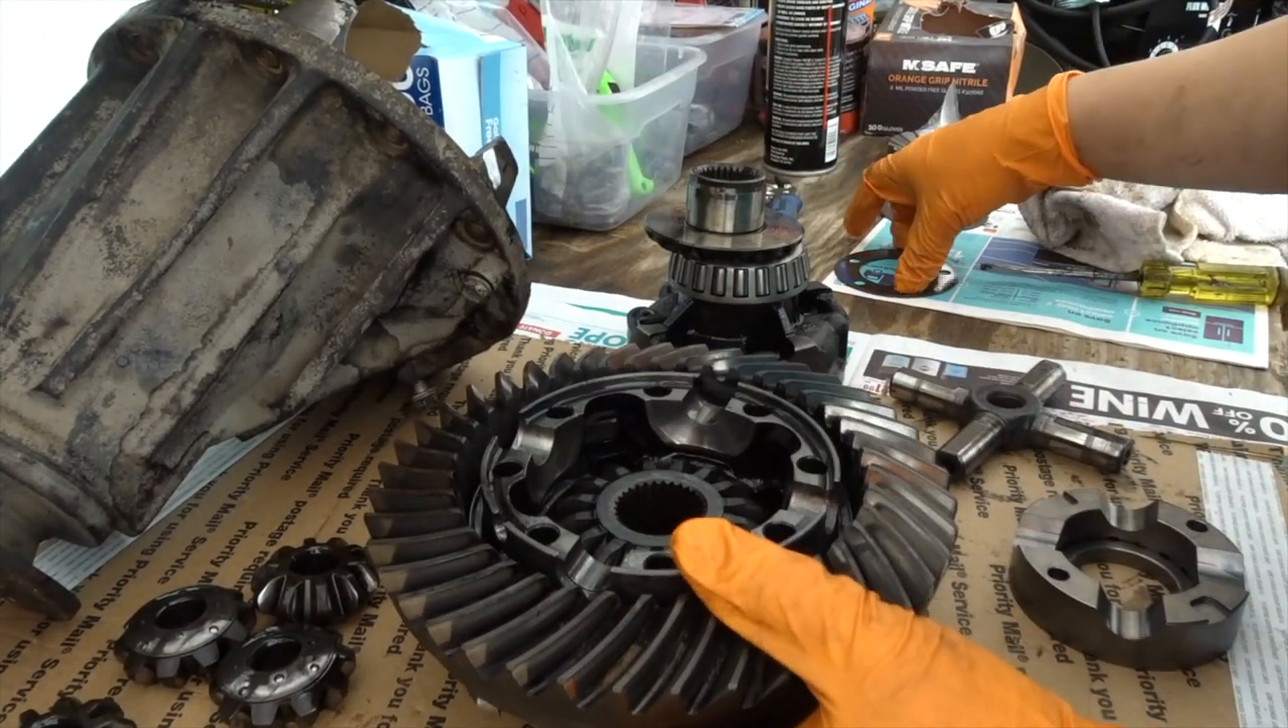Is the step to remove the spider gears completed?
Yes.